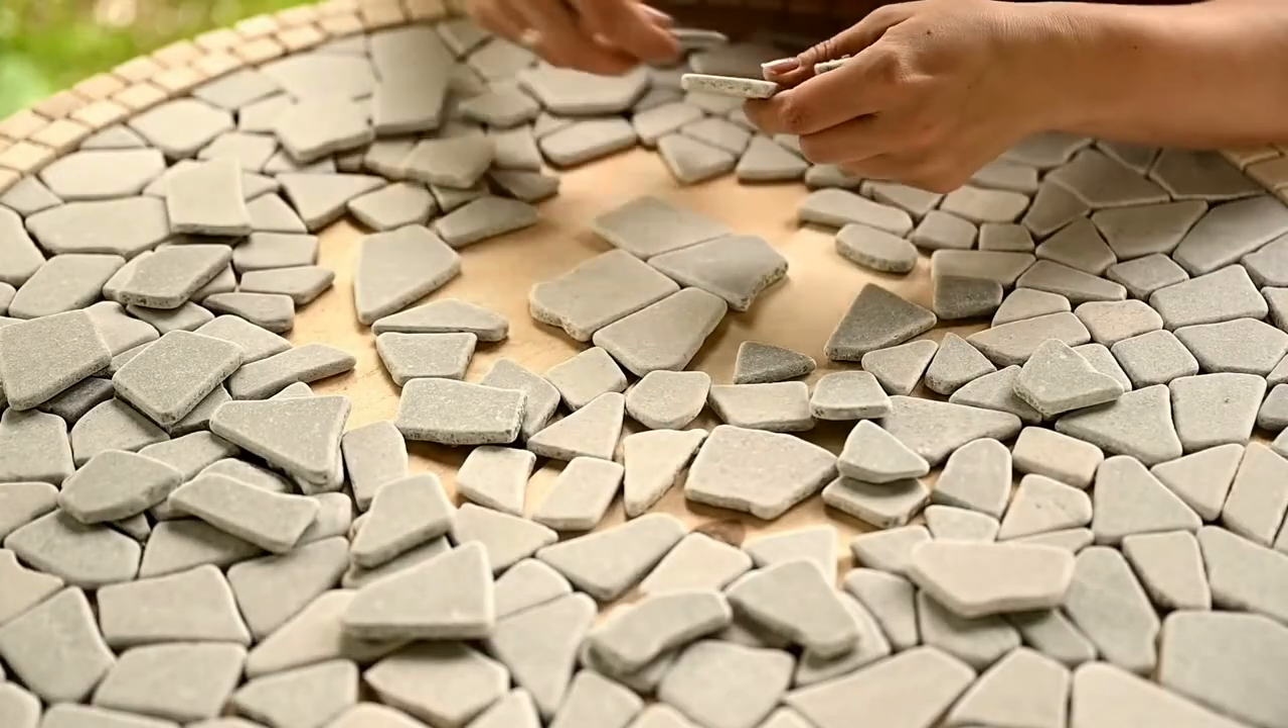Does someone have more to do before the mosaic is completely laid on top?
Yes.